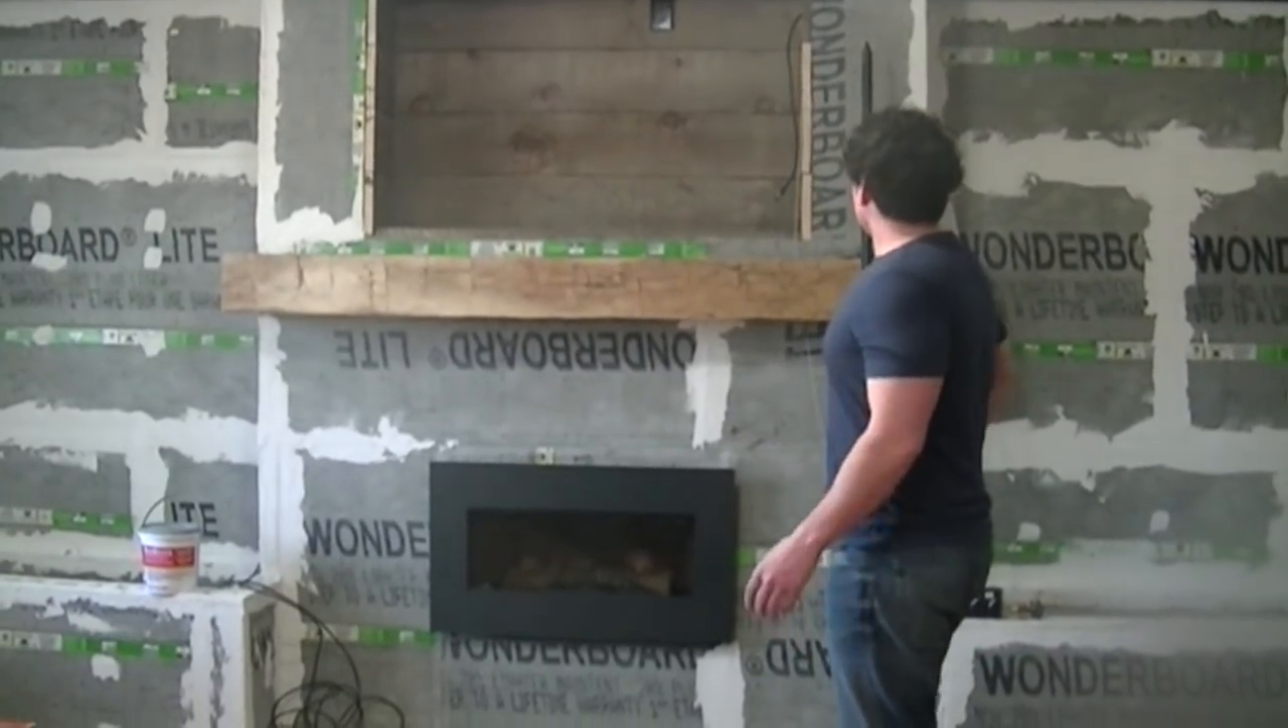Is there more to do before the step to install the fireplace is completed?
No.